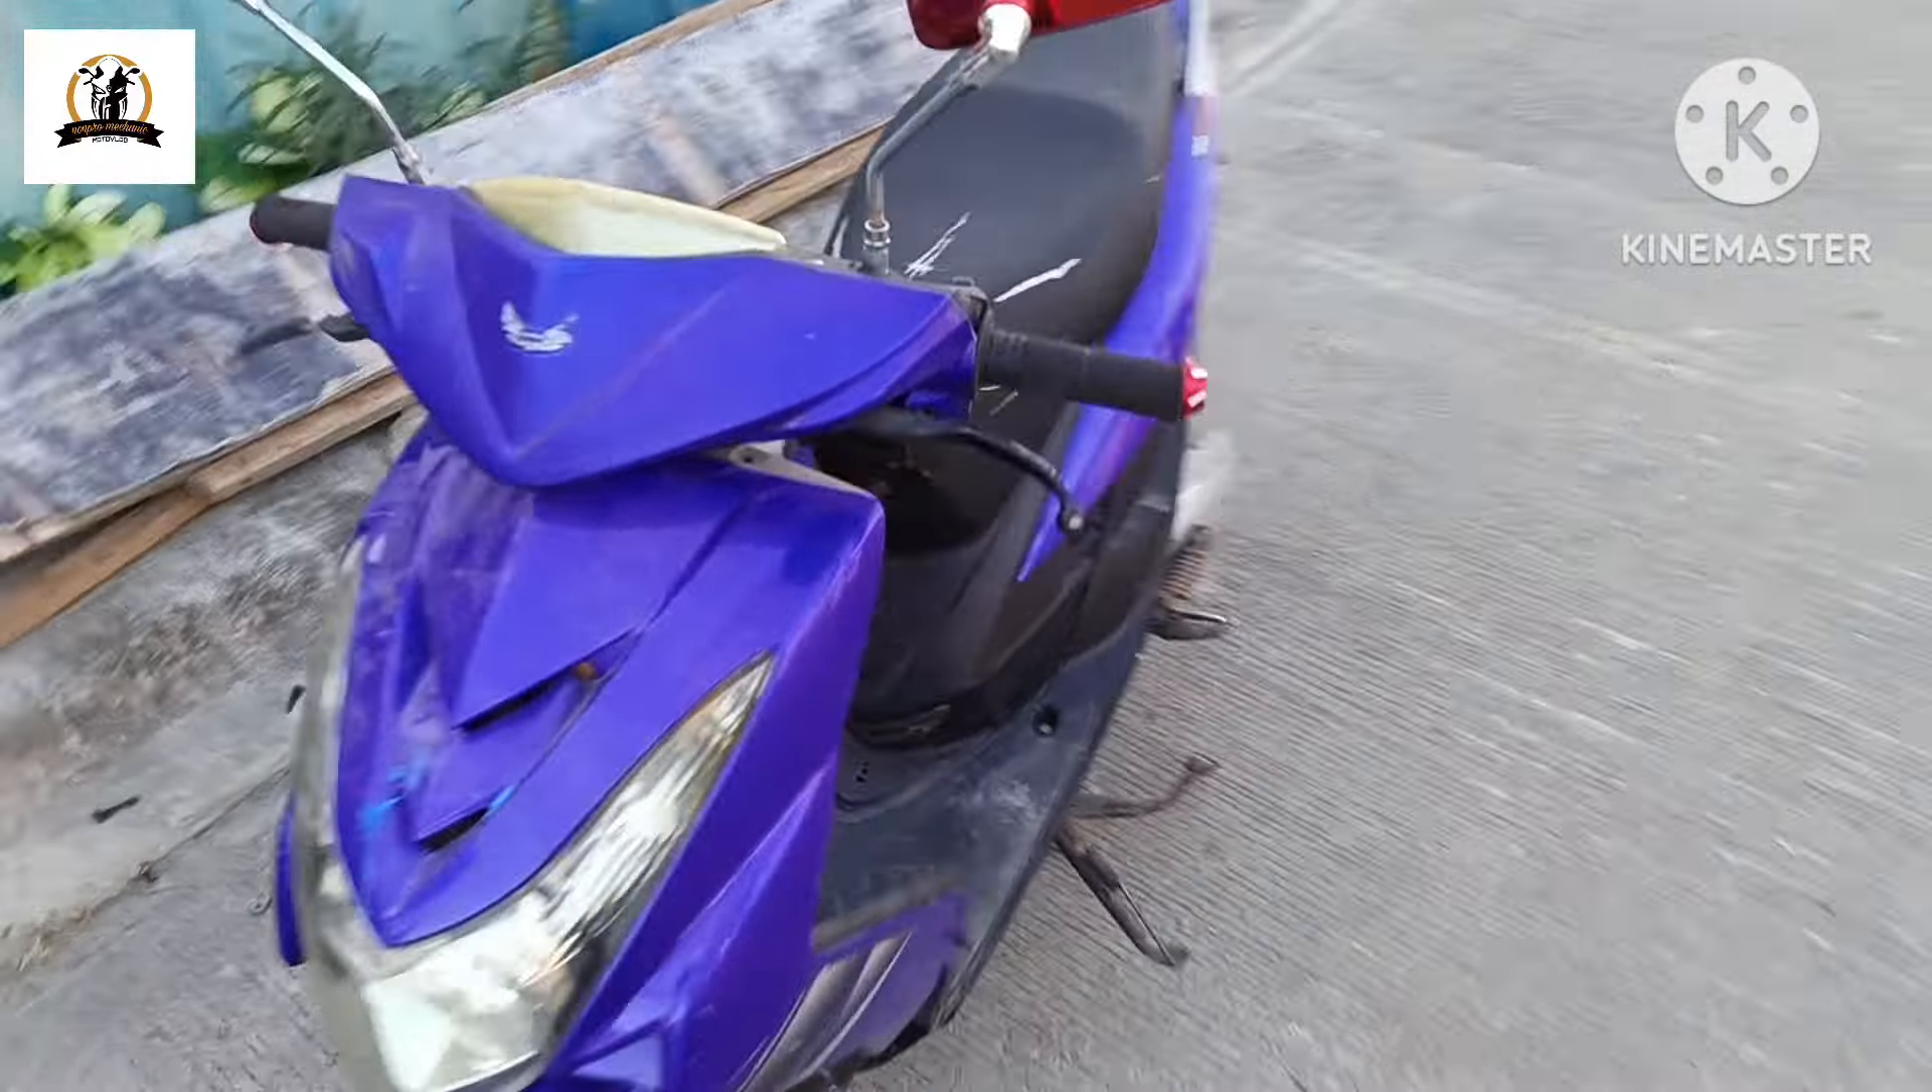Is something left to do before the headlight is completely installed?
No.